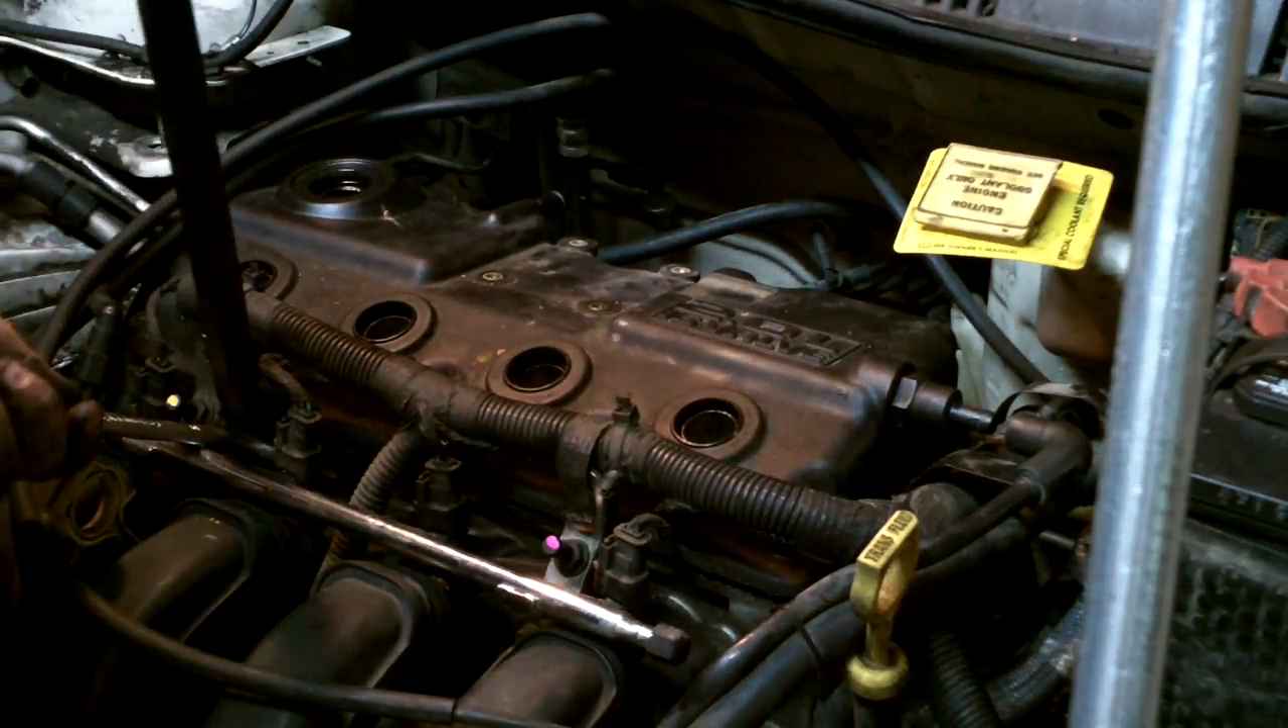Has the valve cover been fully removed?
No.